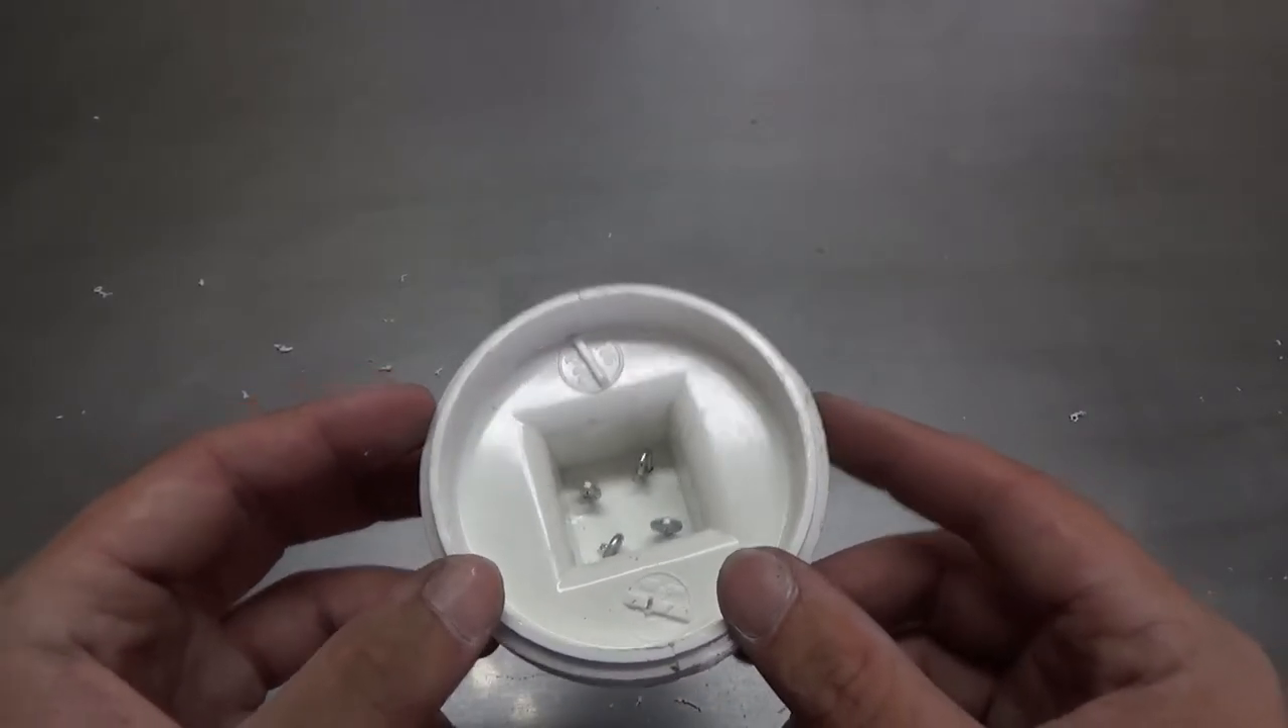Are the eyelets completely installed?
Yes.